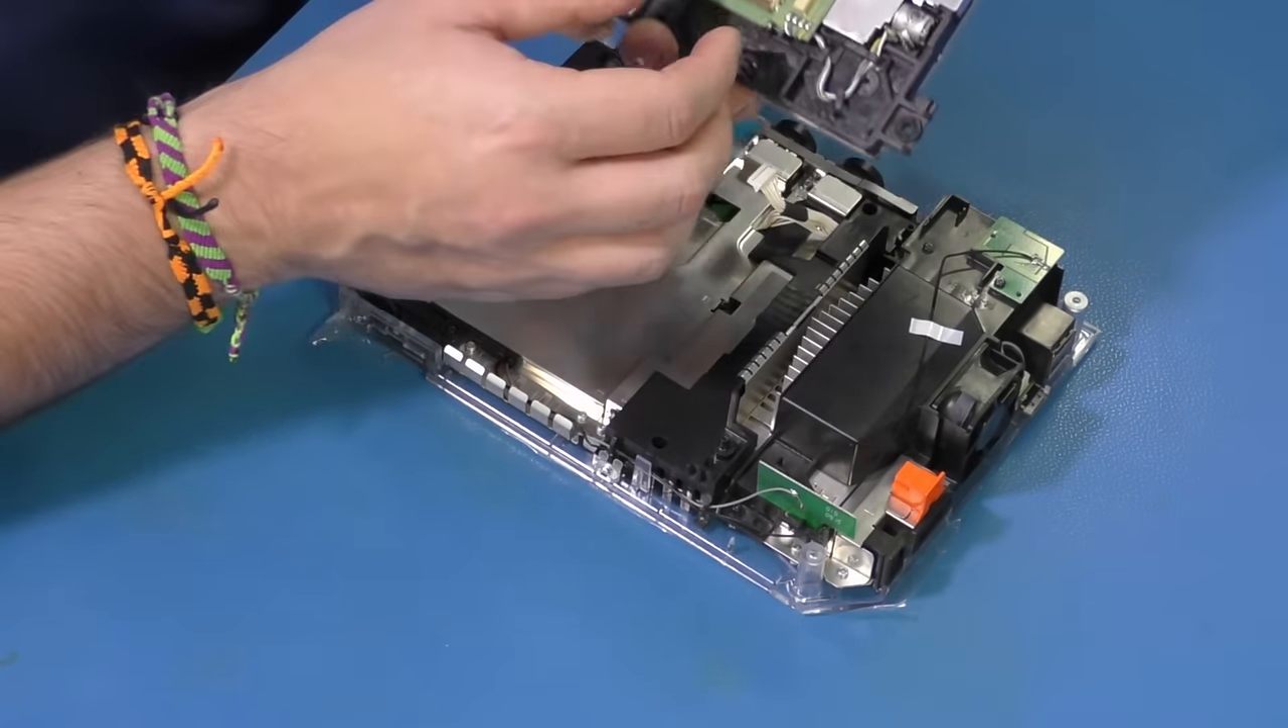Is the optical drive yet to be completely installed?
Yes.